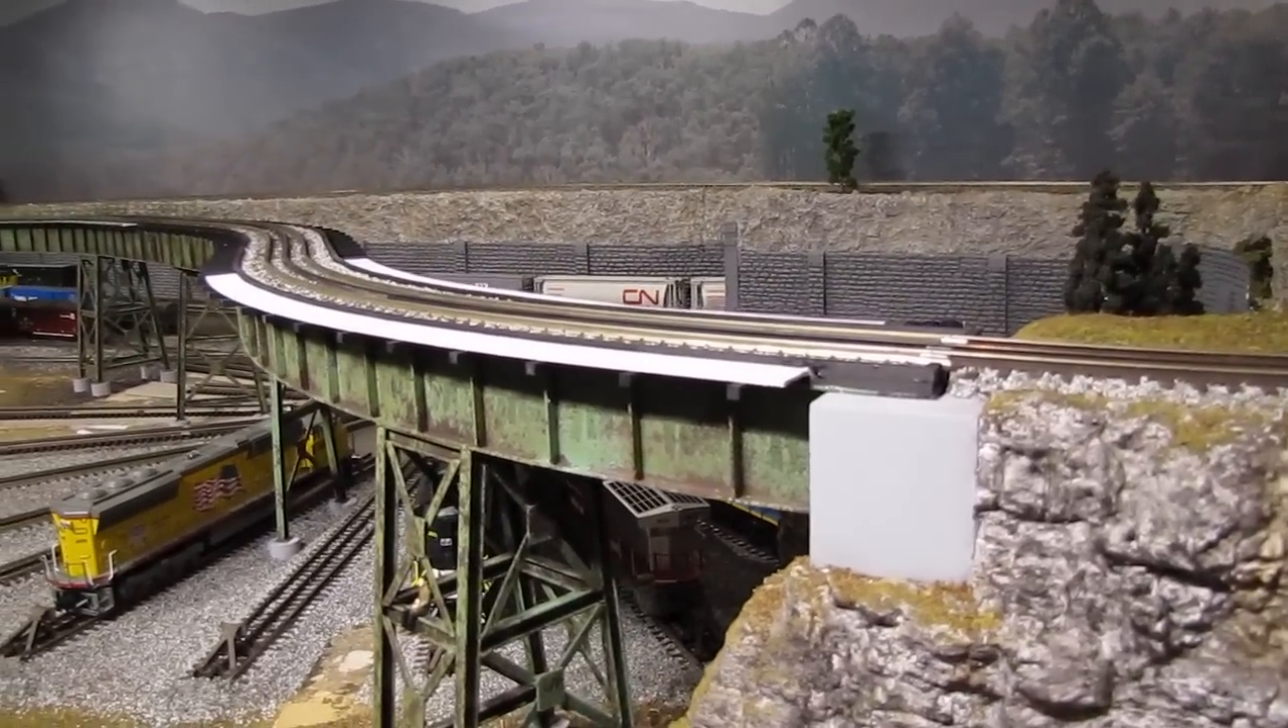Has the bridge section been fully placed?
Yes.